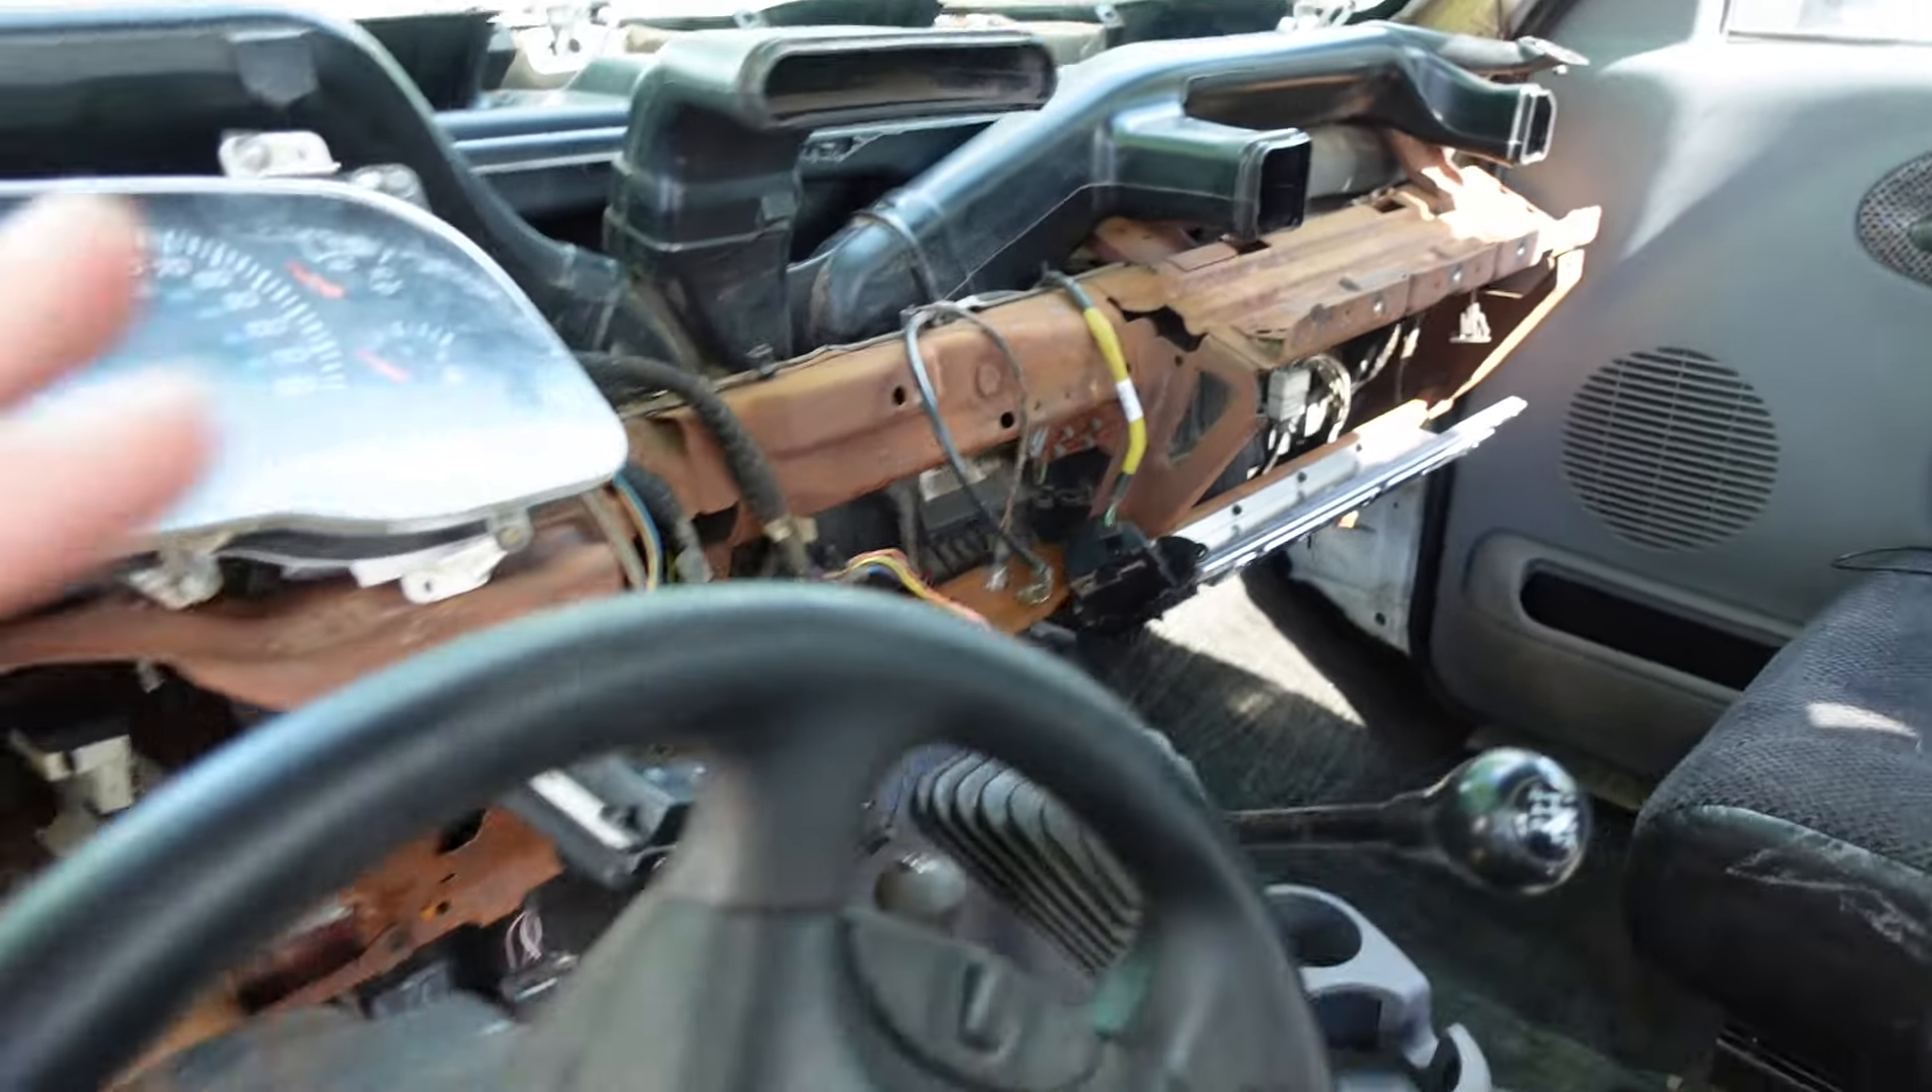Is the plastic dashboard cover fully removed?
Yes.